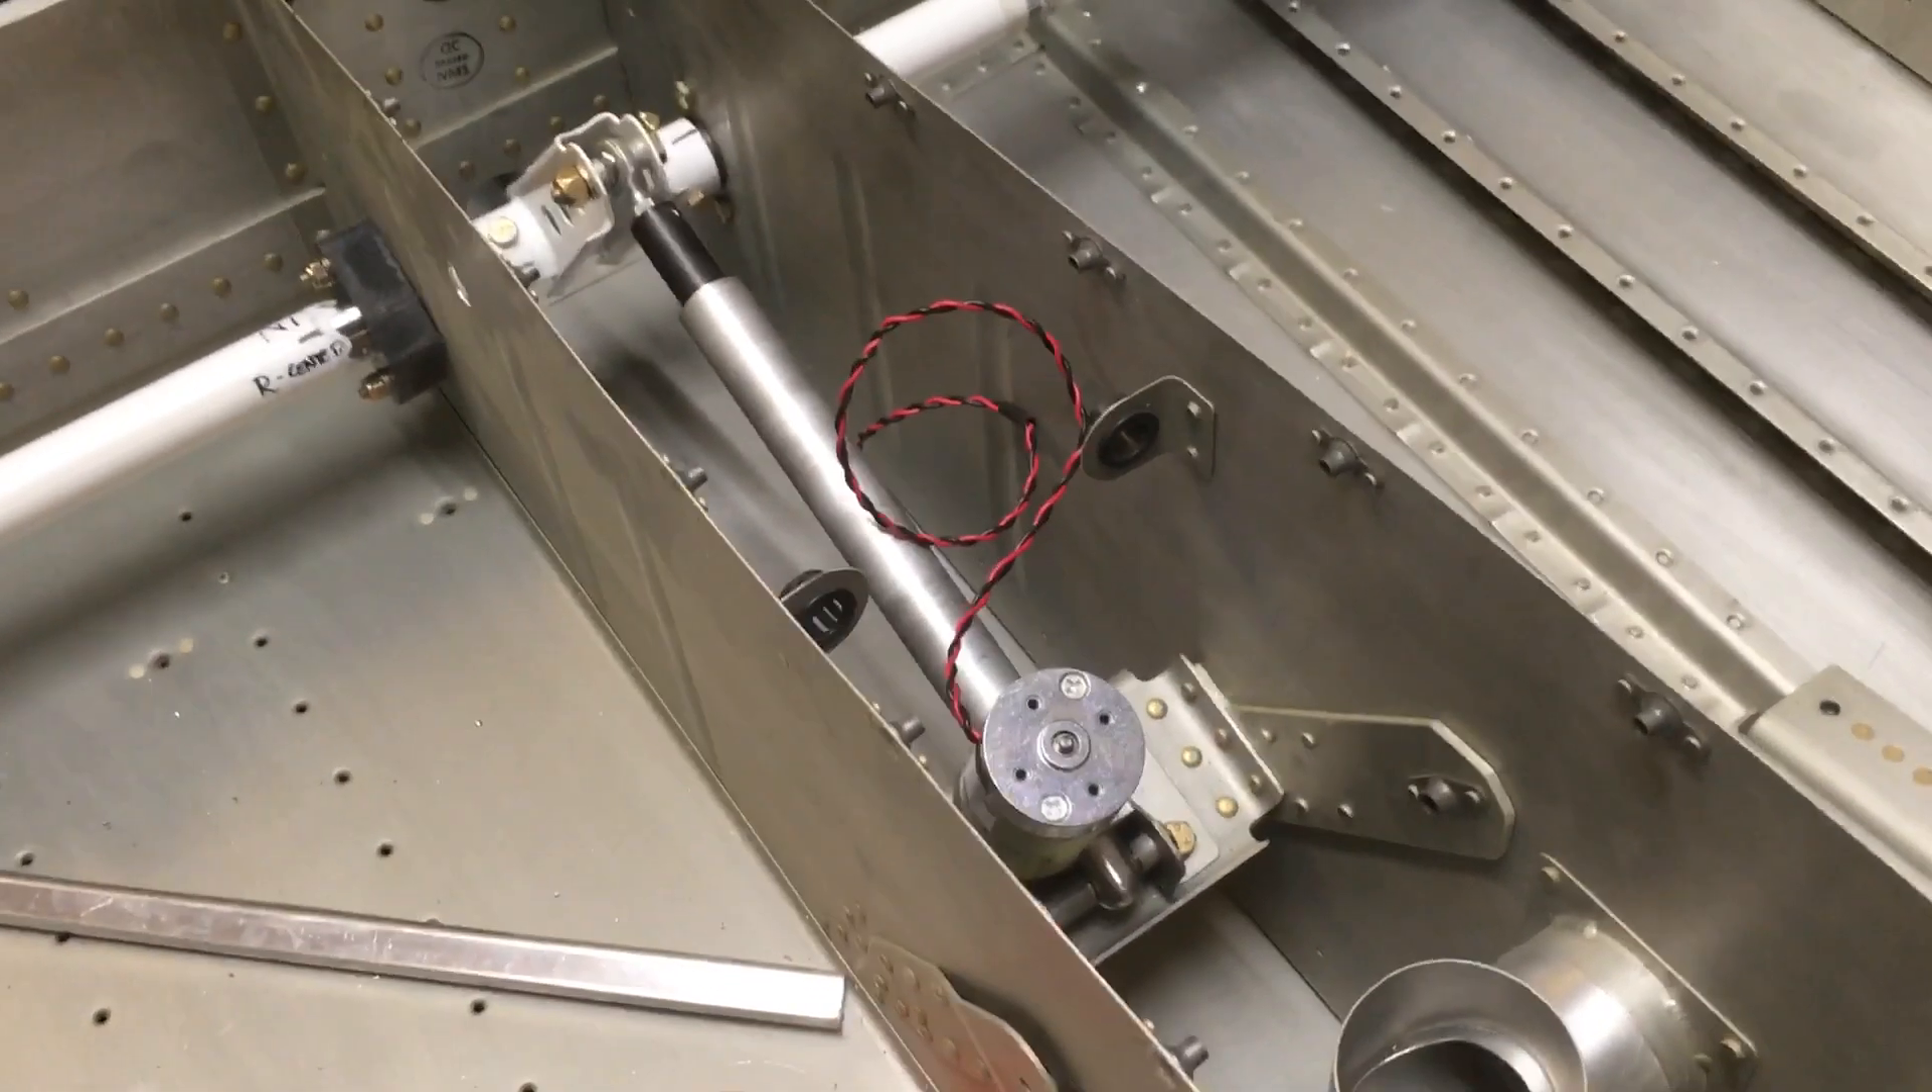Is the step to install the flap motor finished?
Yes.